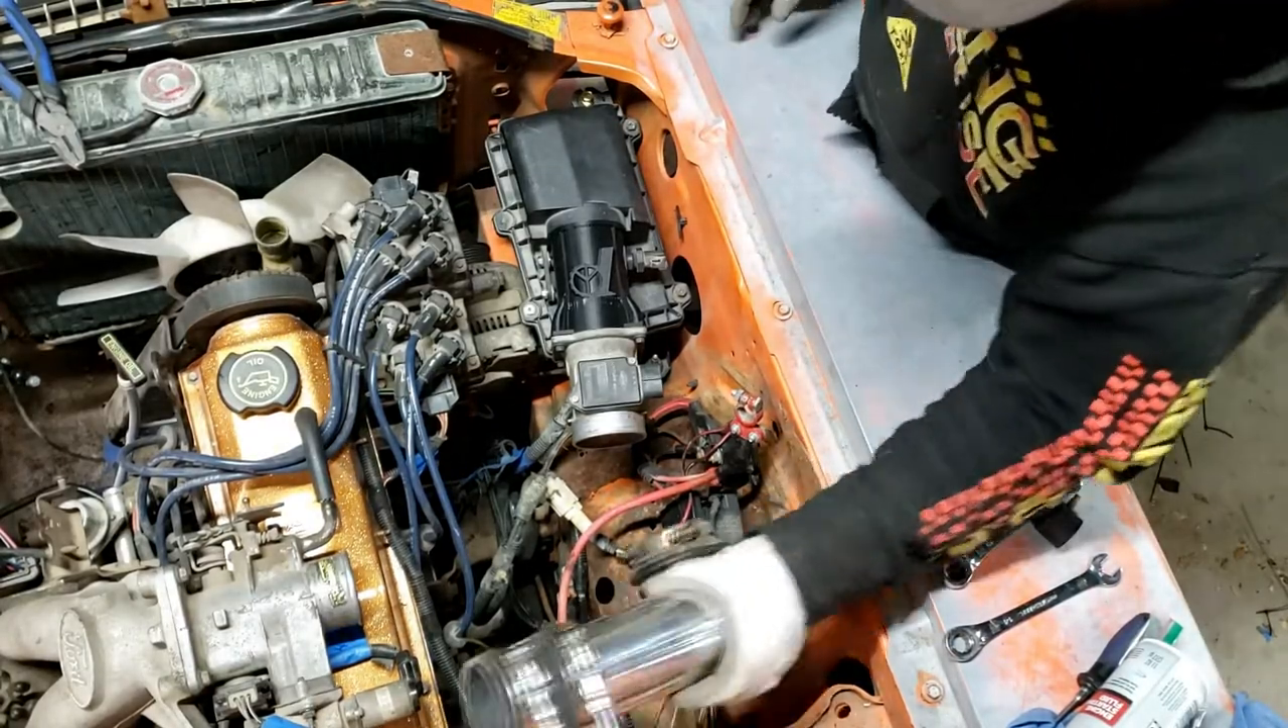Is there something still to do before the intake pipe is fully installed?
Yes.